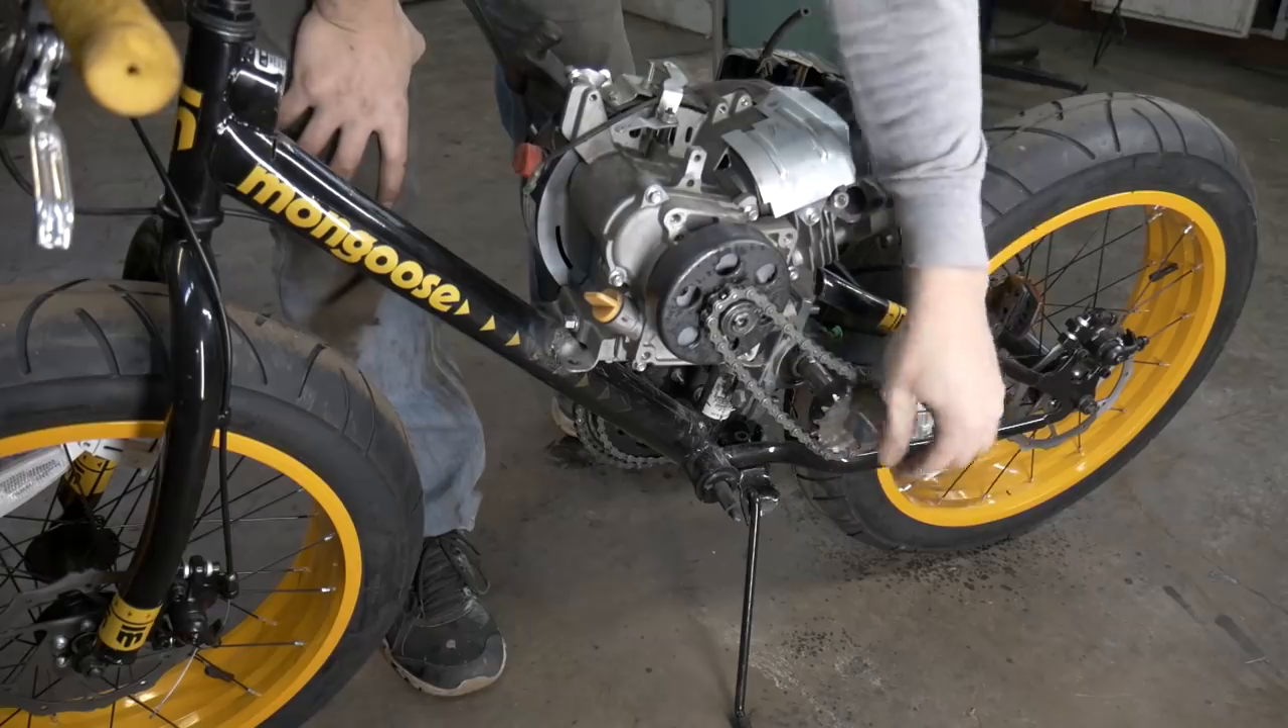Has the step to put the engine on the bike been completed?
Yes.